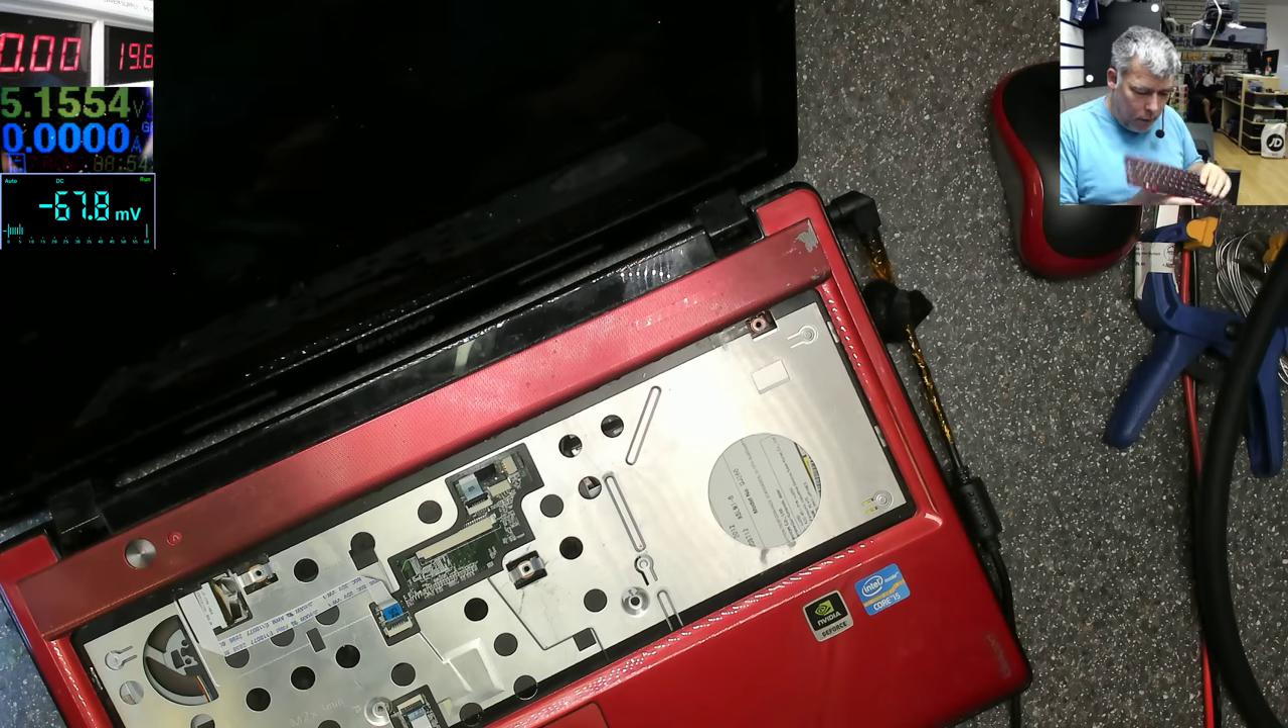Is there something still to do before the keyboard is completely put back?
Yes.